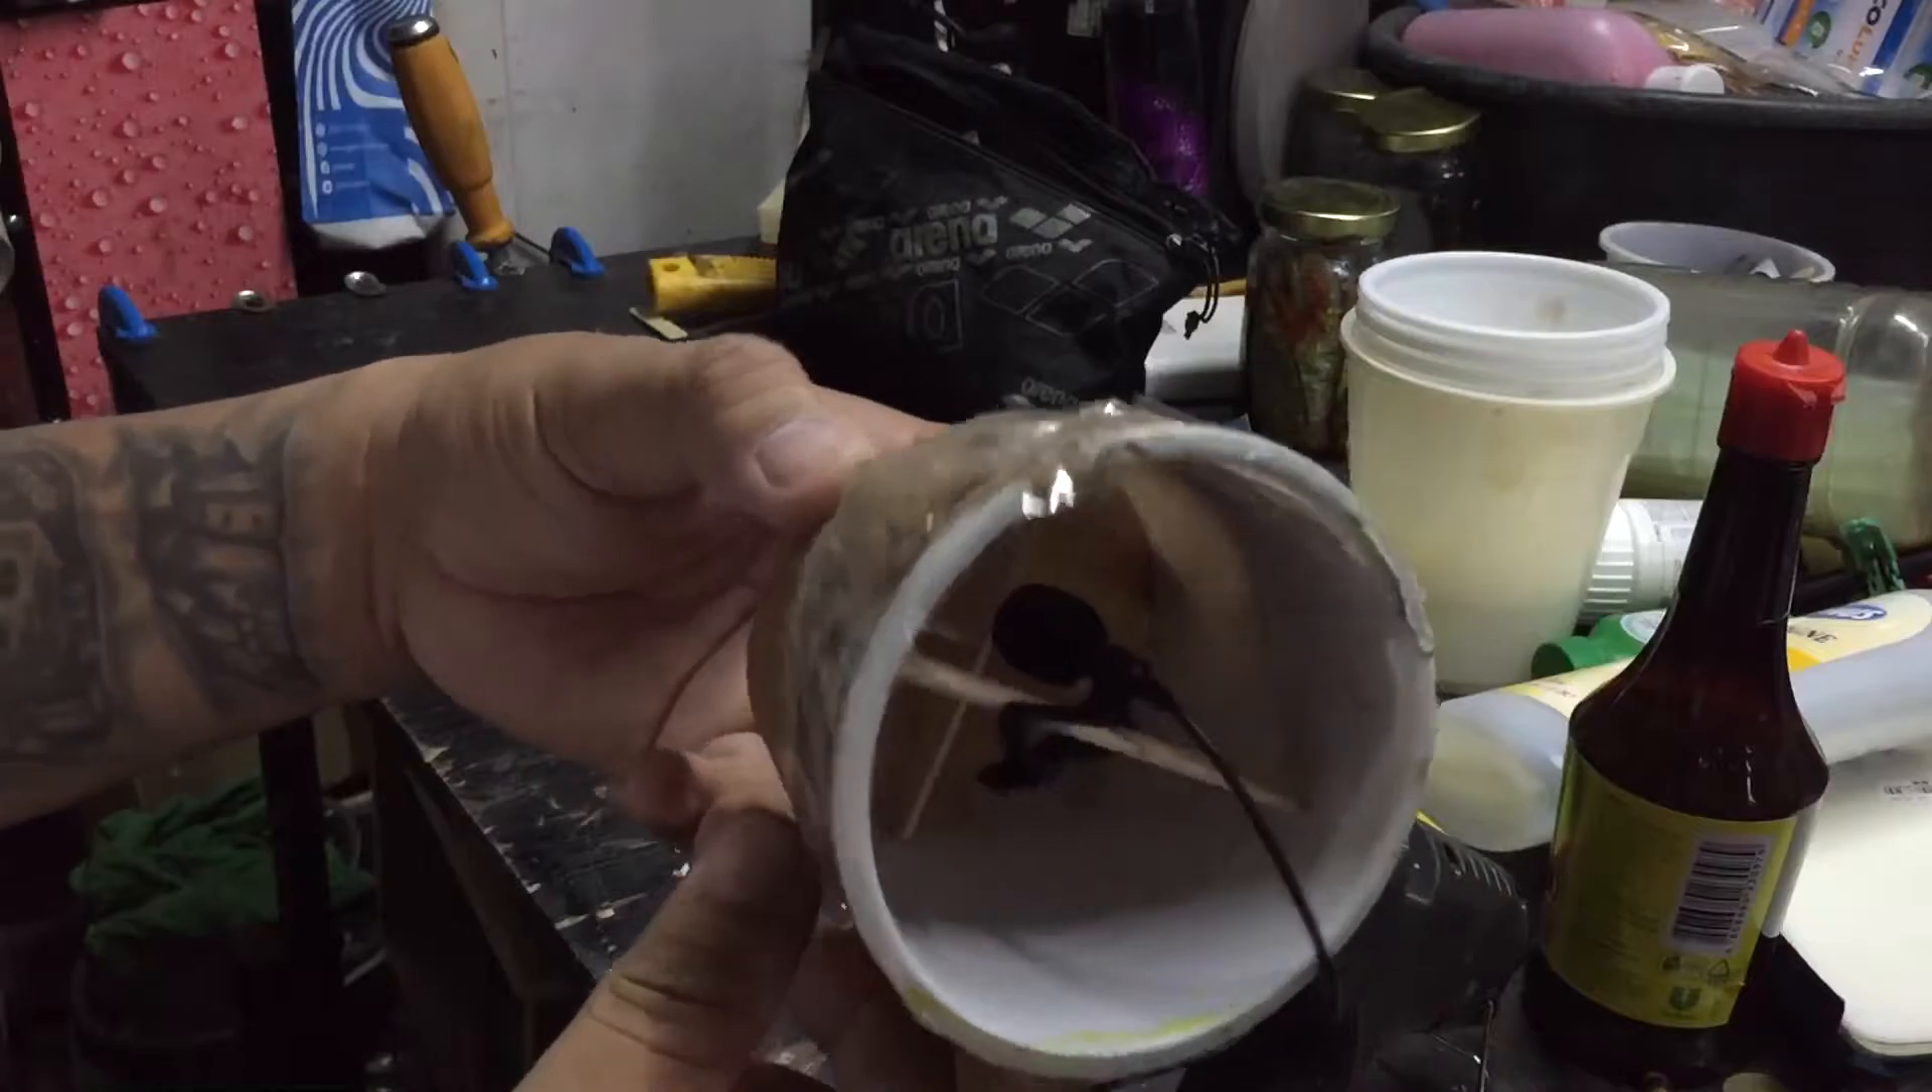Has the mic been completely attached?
Yes.